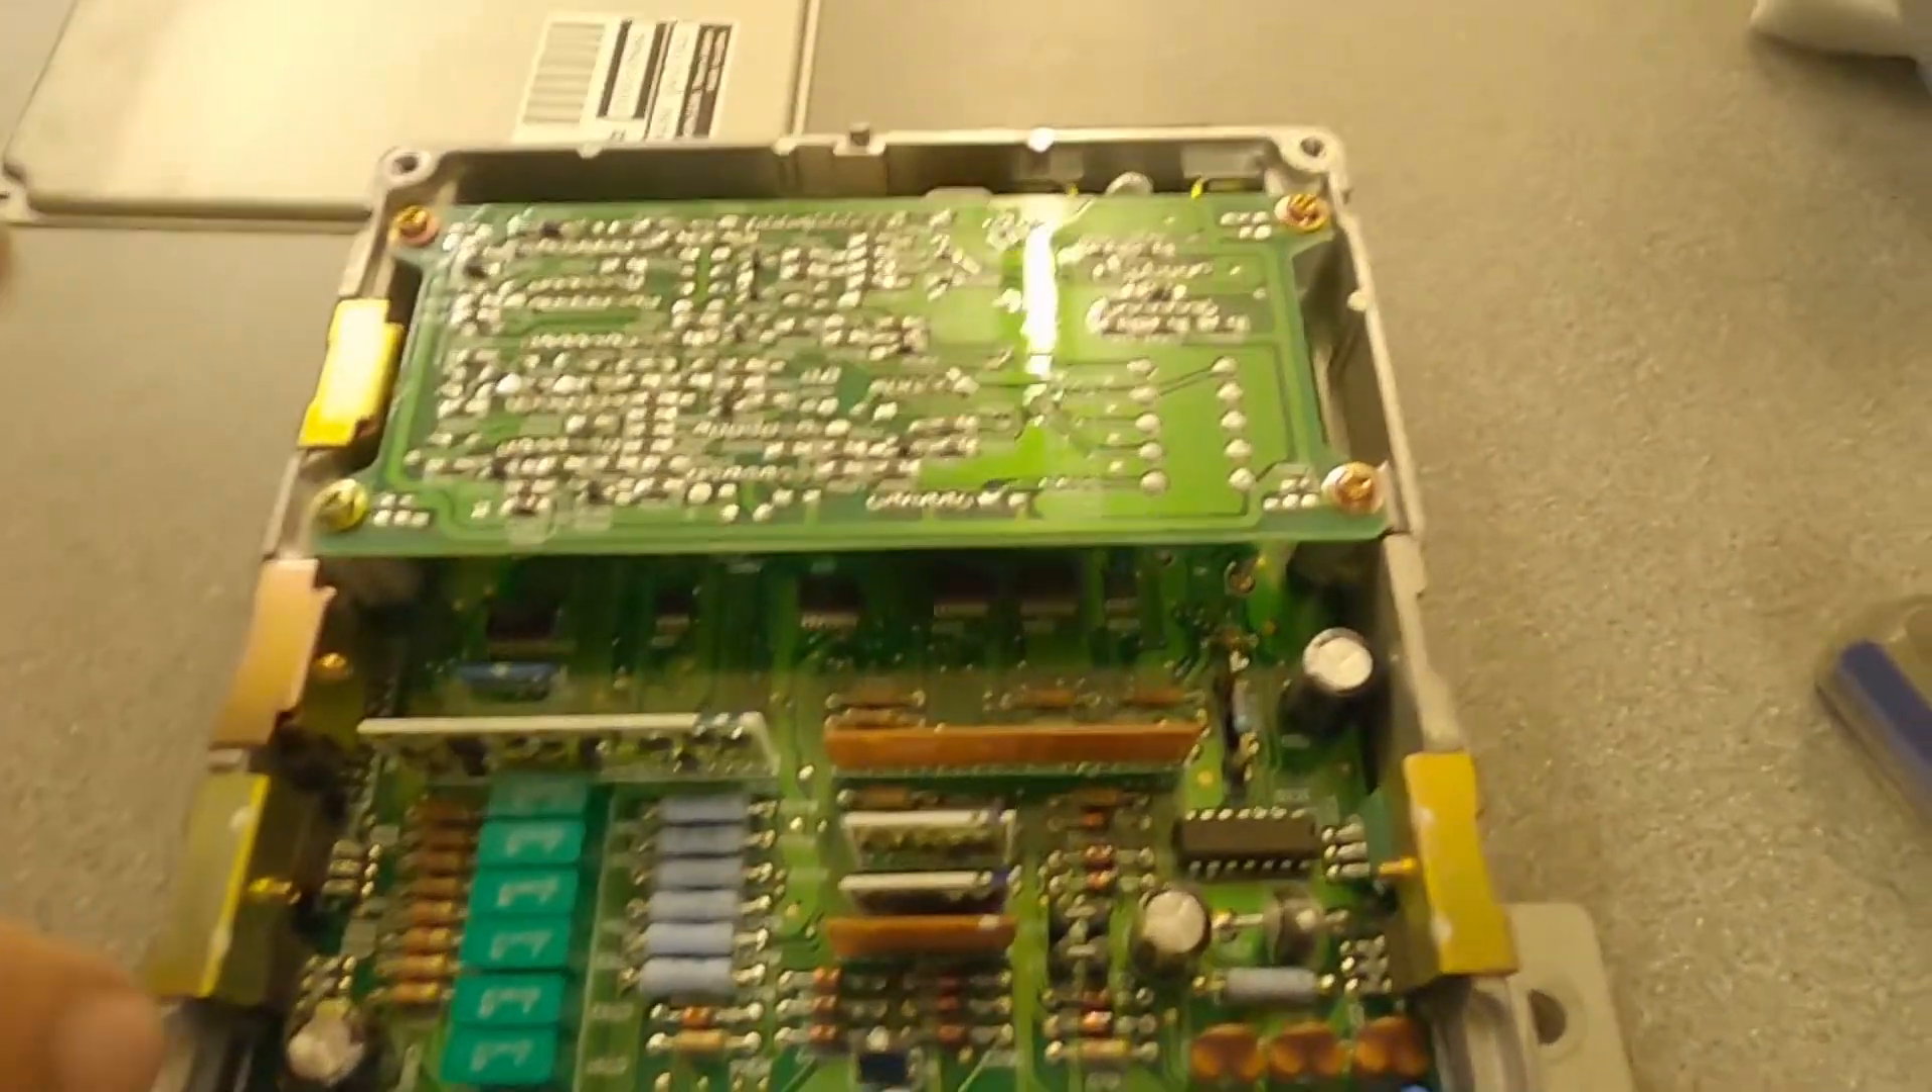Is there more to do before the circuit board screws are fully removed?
Yes.